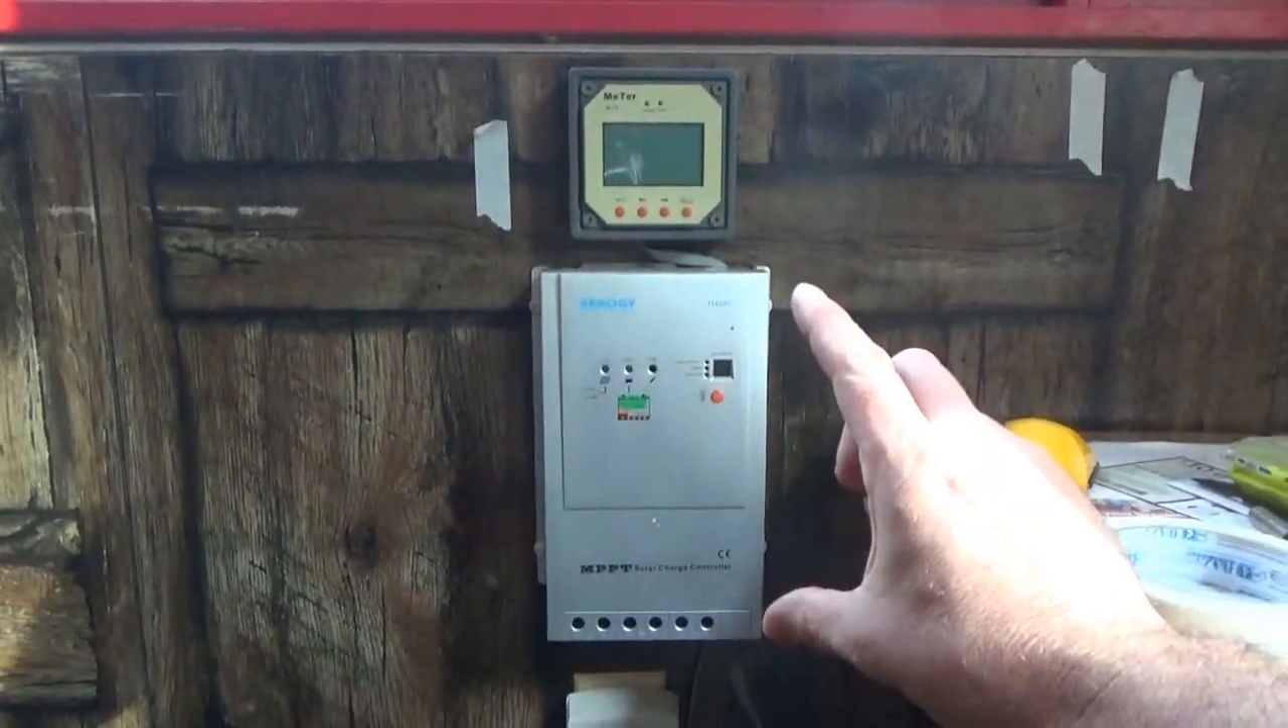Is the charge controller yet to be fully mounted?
No.